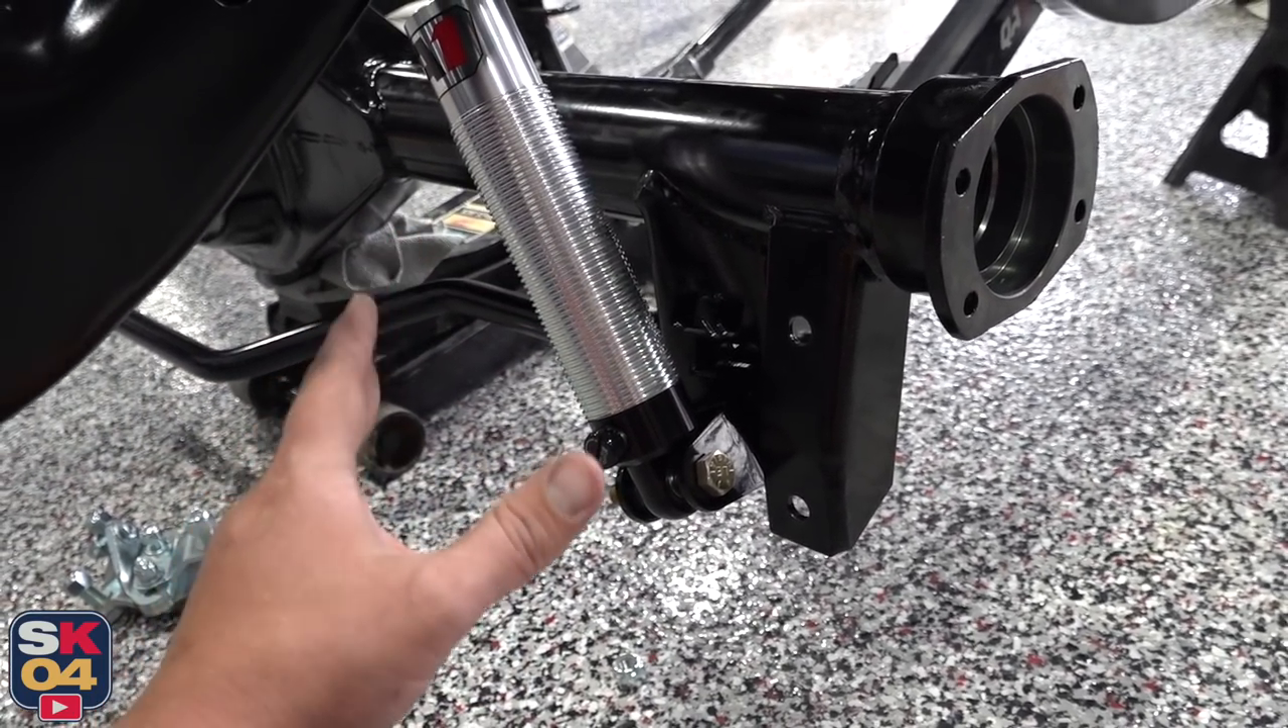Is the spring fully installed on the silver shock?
No.